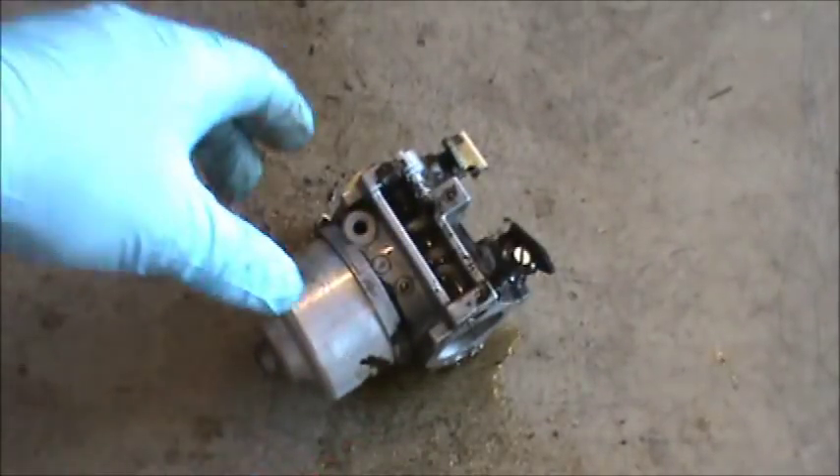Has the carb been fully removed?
Yes.